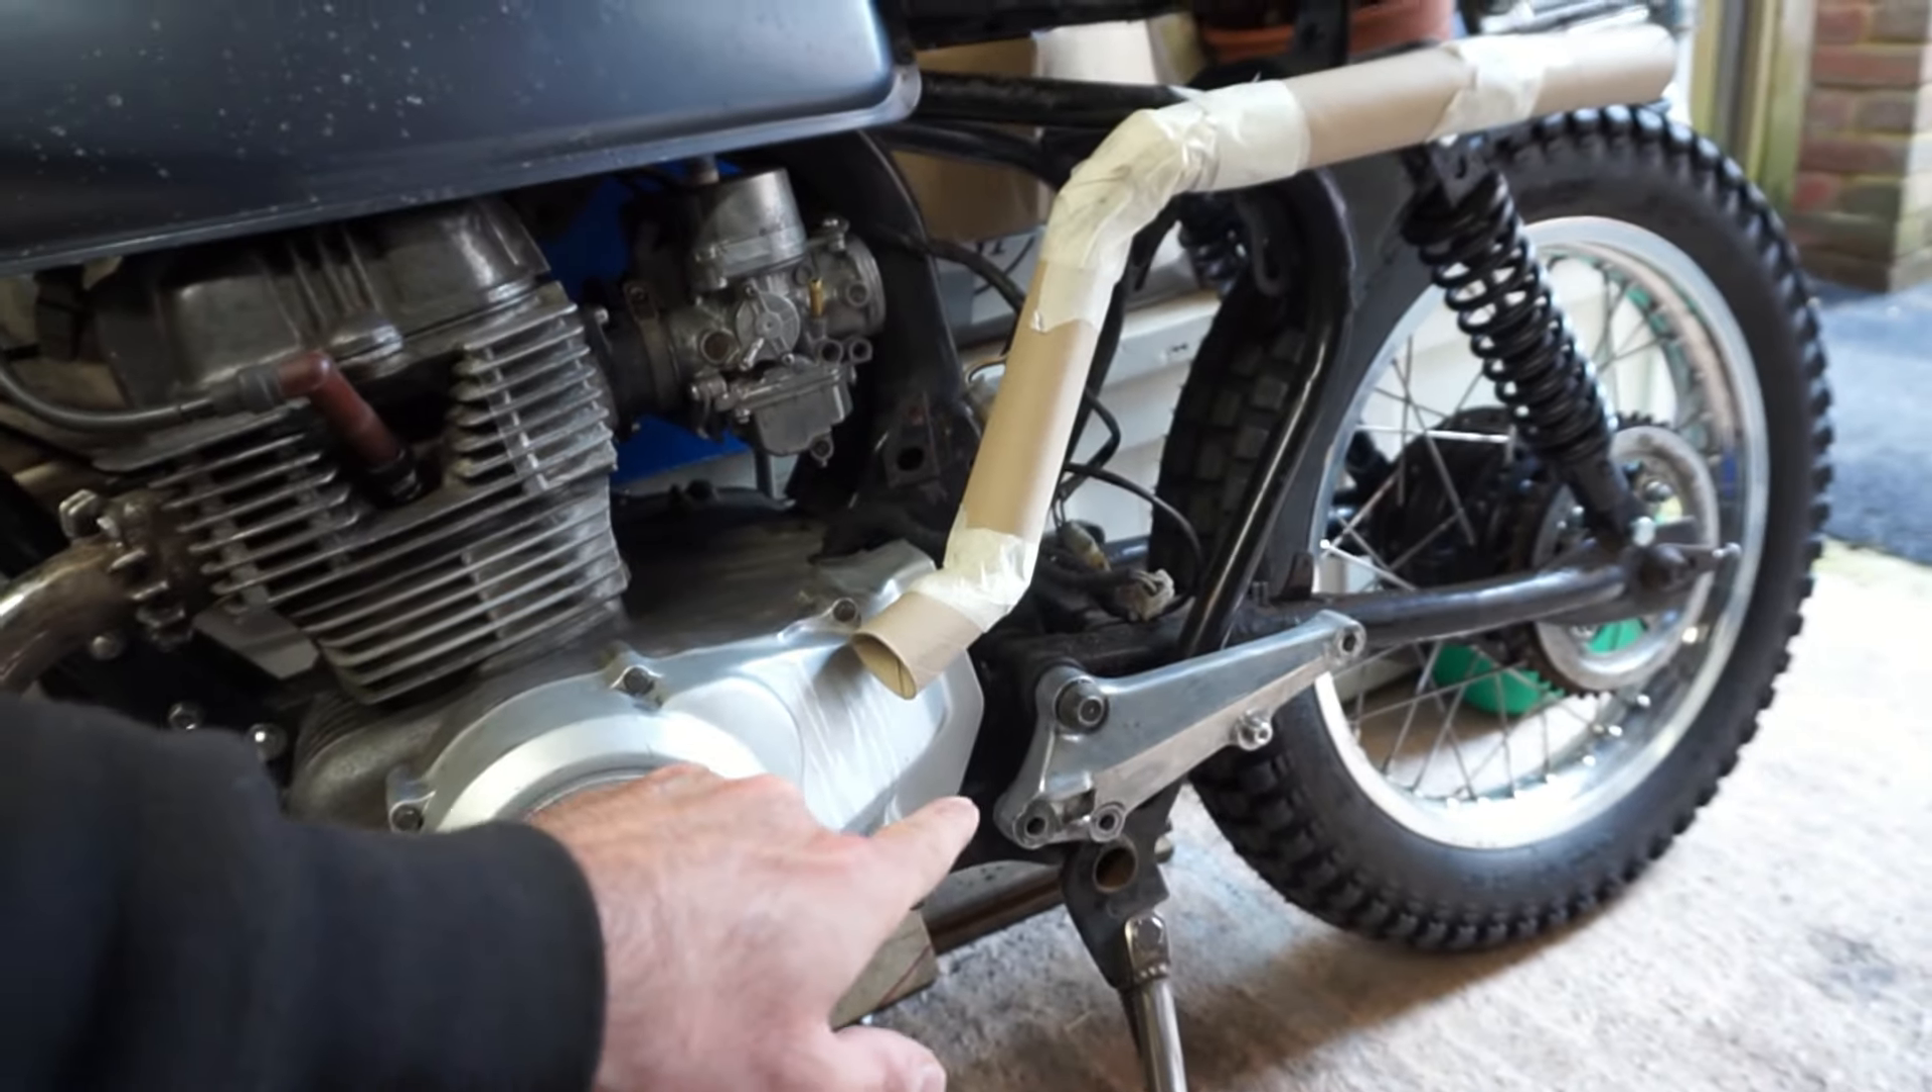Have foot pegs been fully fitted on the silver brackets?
No.